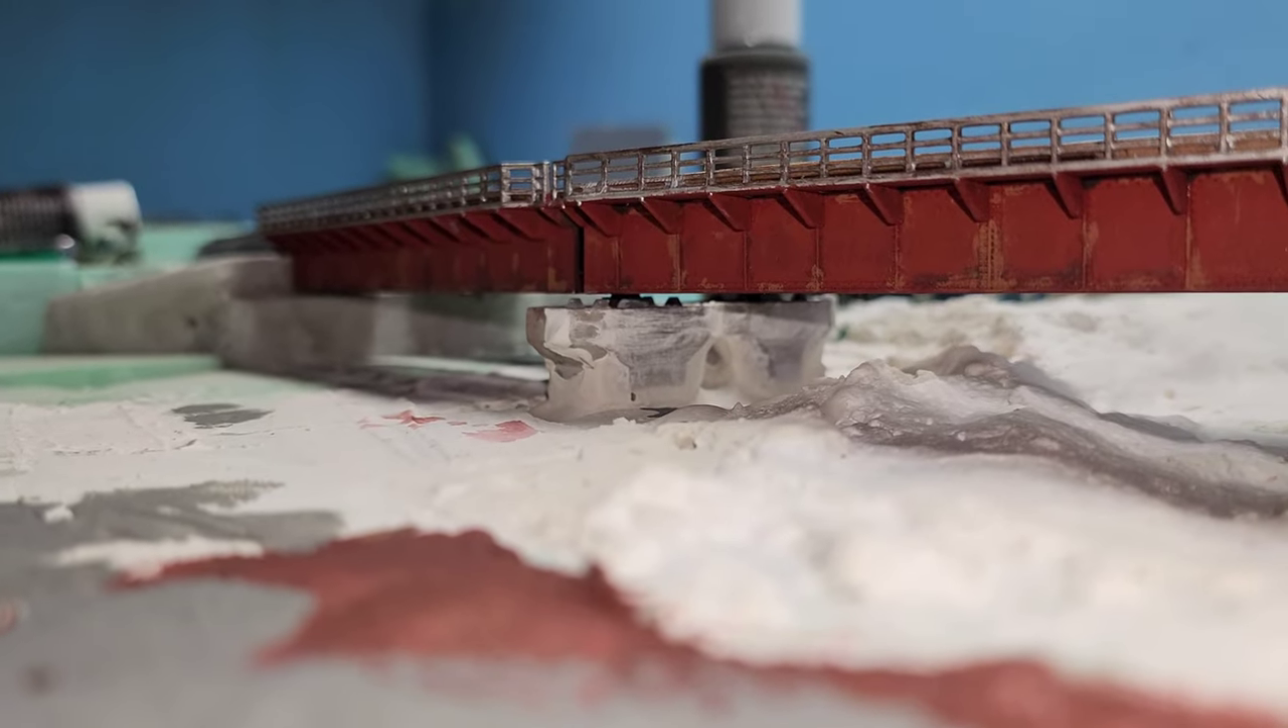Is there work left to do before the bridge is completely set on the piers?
No.